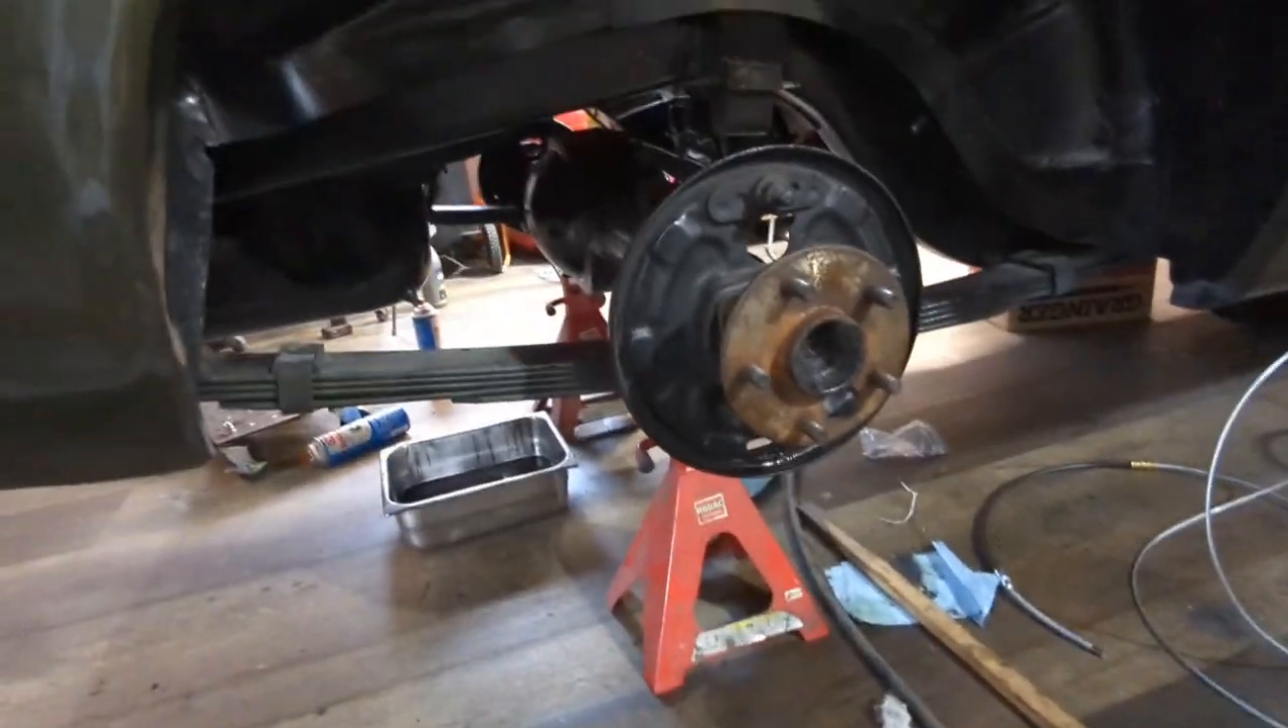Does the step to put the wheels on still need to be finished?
Yes.